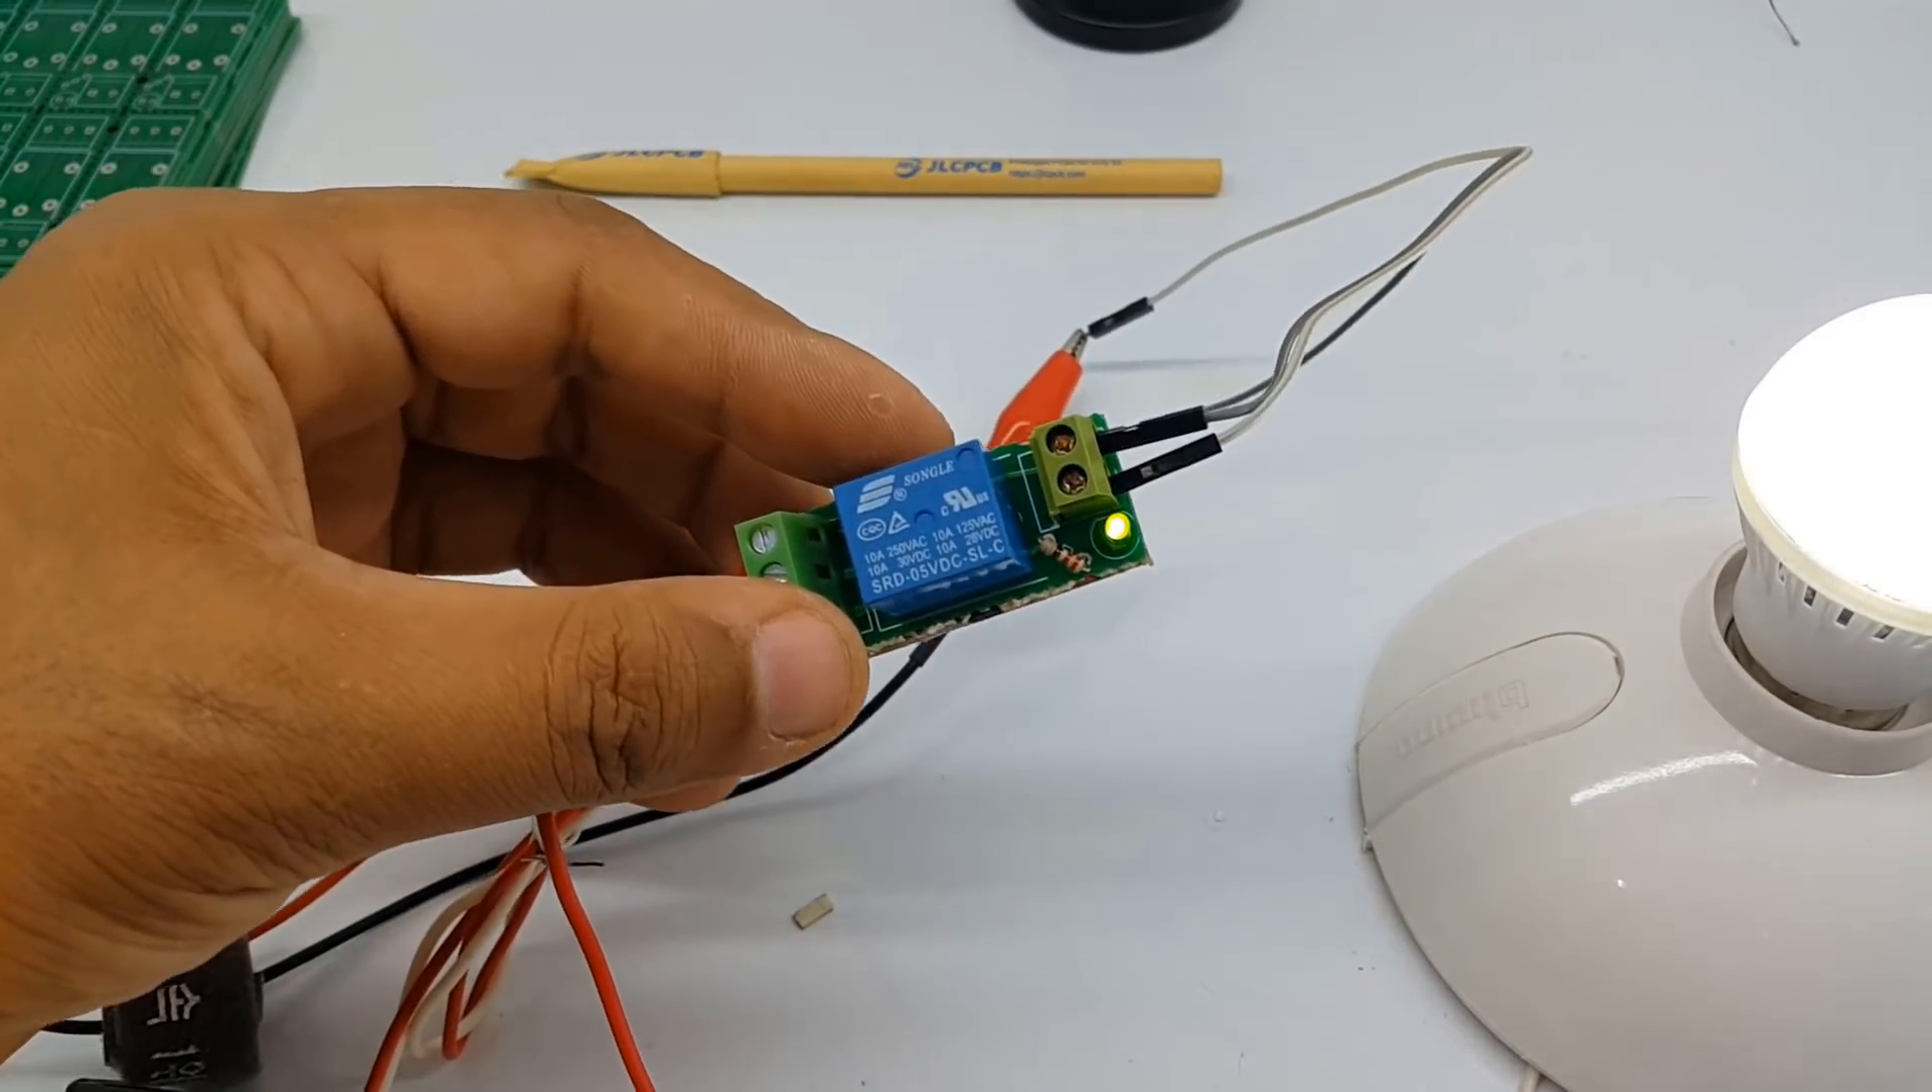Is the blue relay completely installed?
Yes.